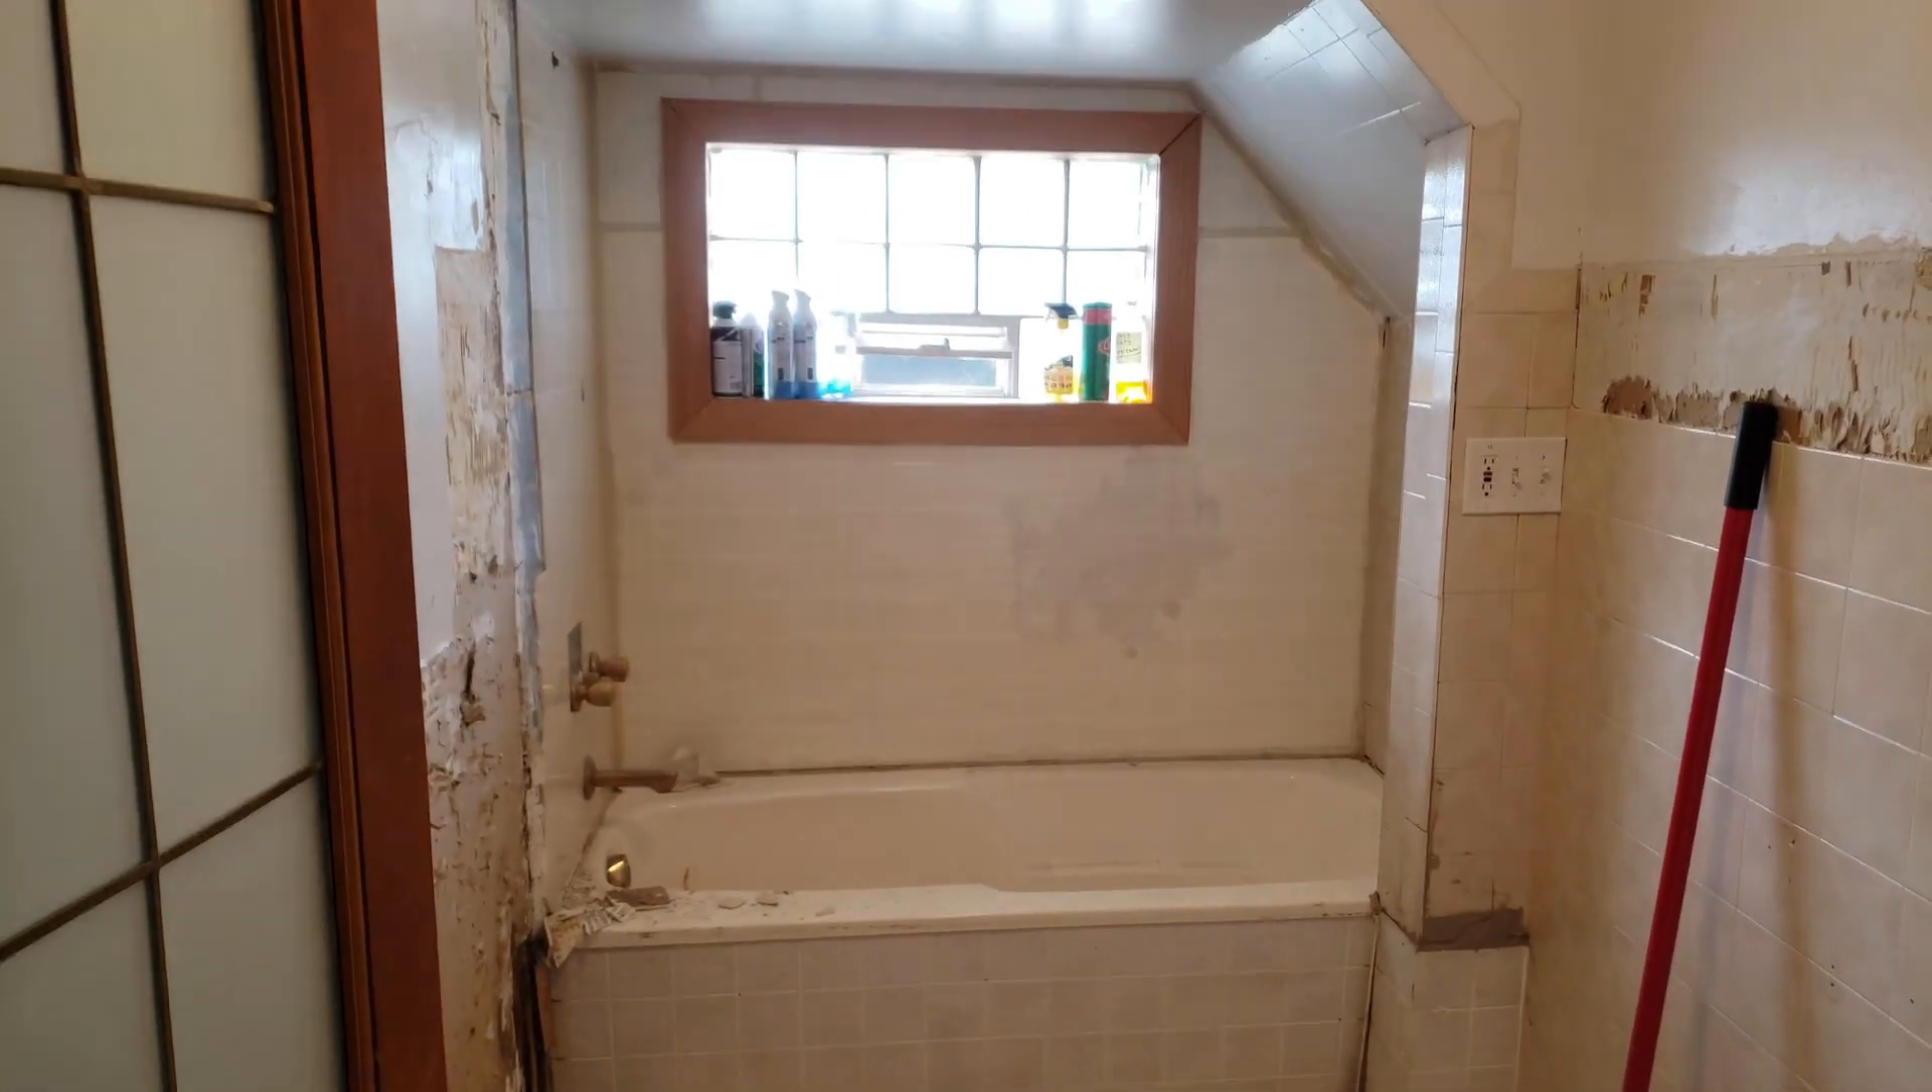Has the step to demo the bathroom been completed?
No.